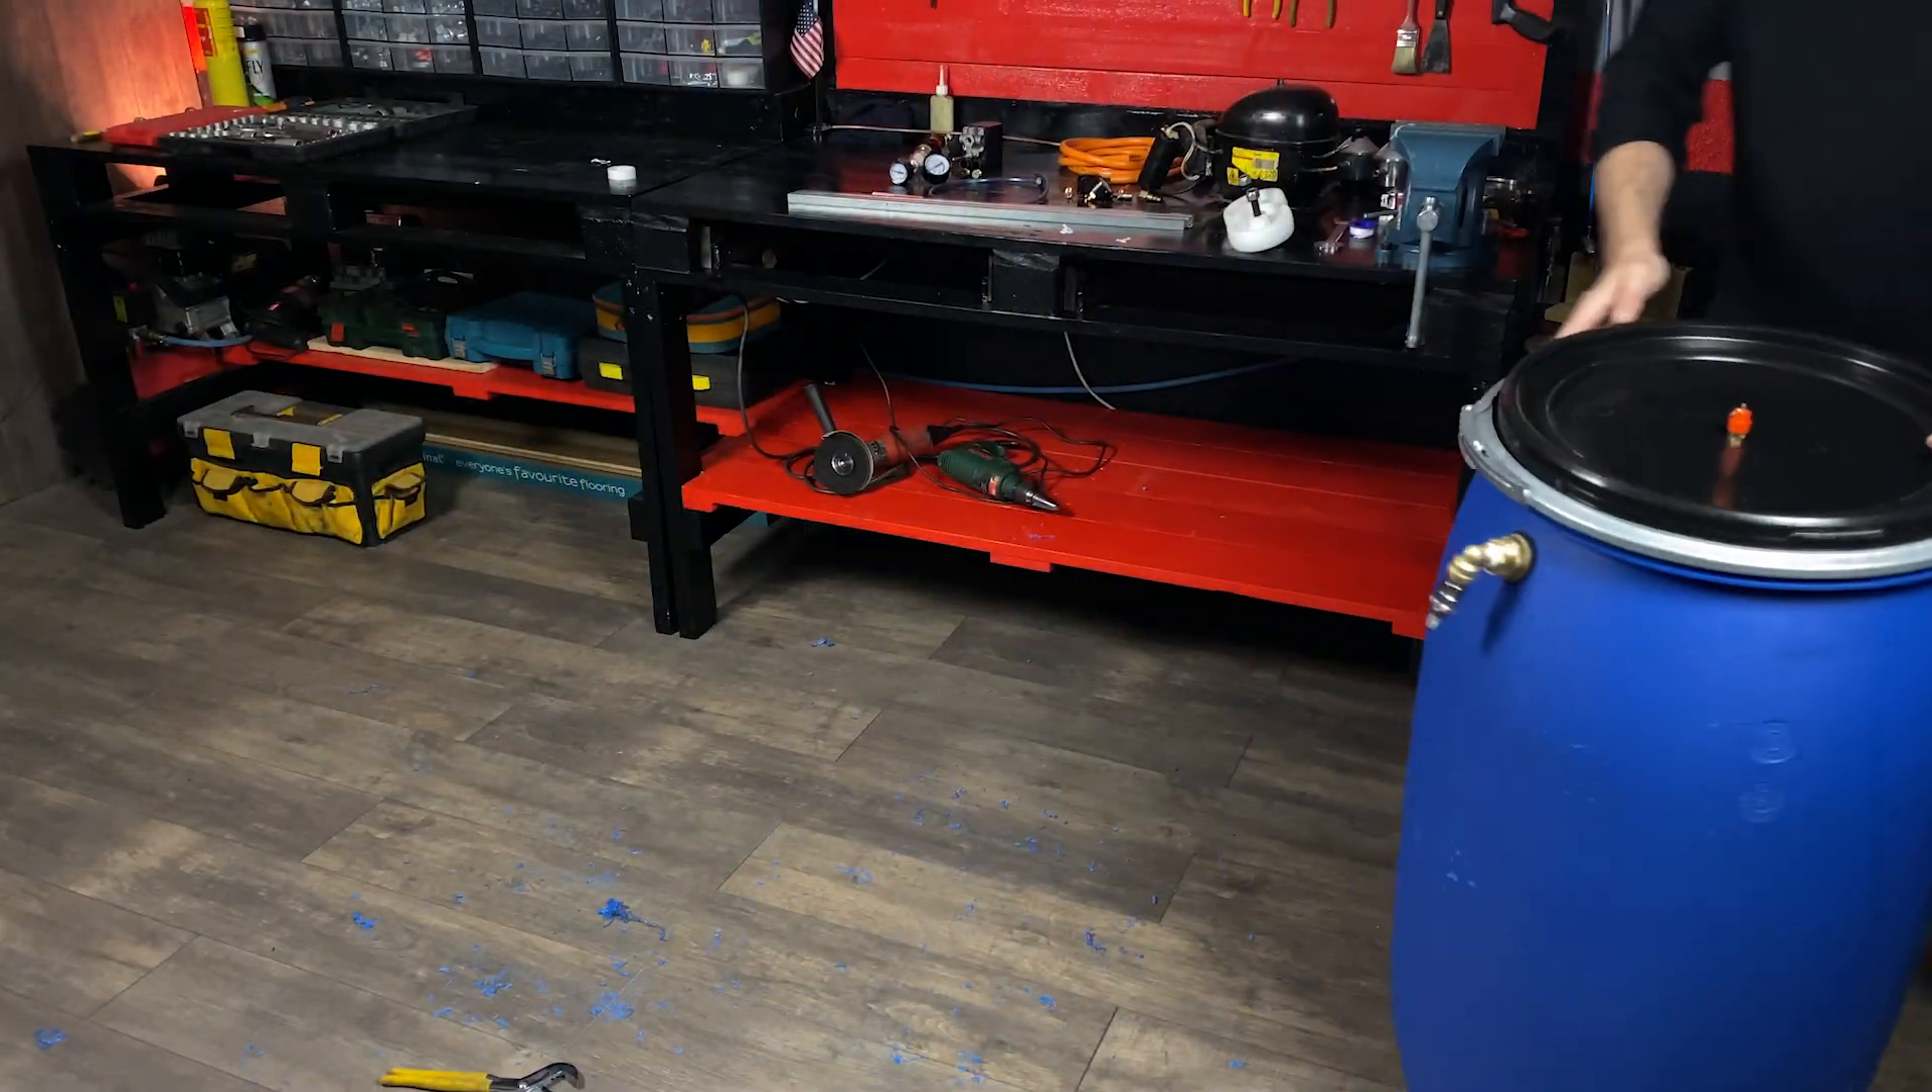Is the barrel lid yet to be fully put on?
No.